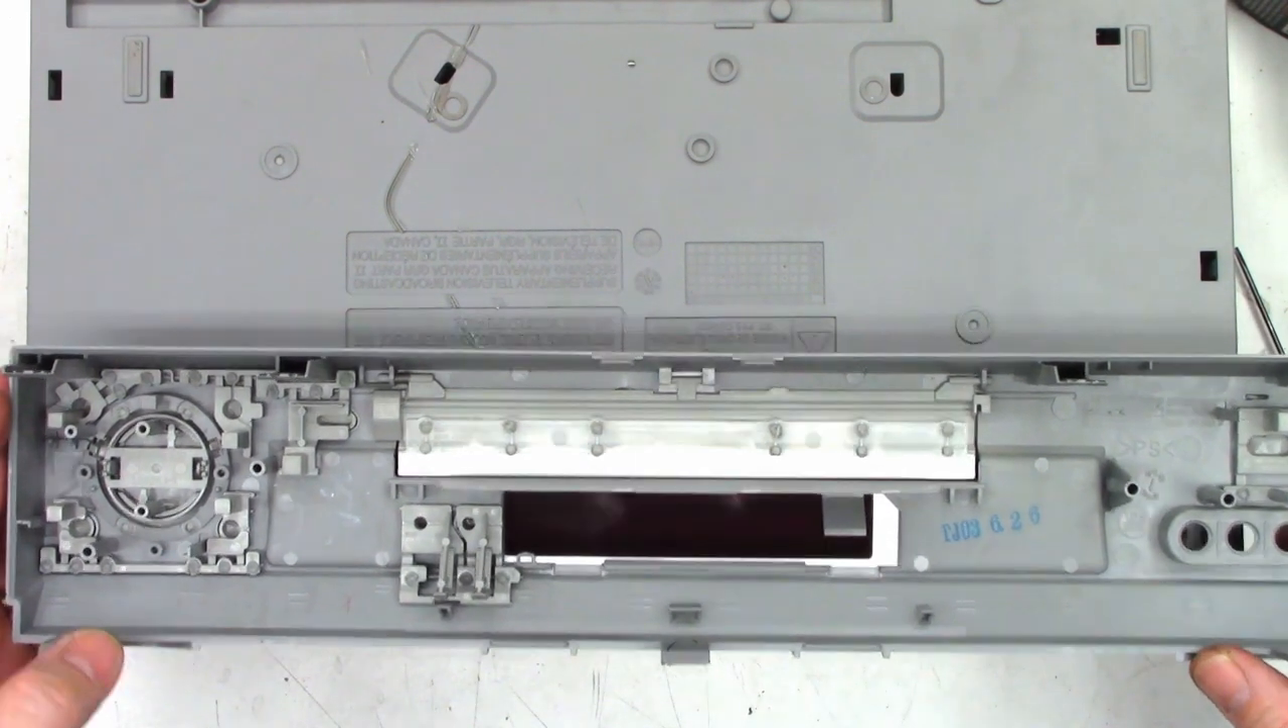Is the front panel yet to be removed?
No.